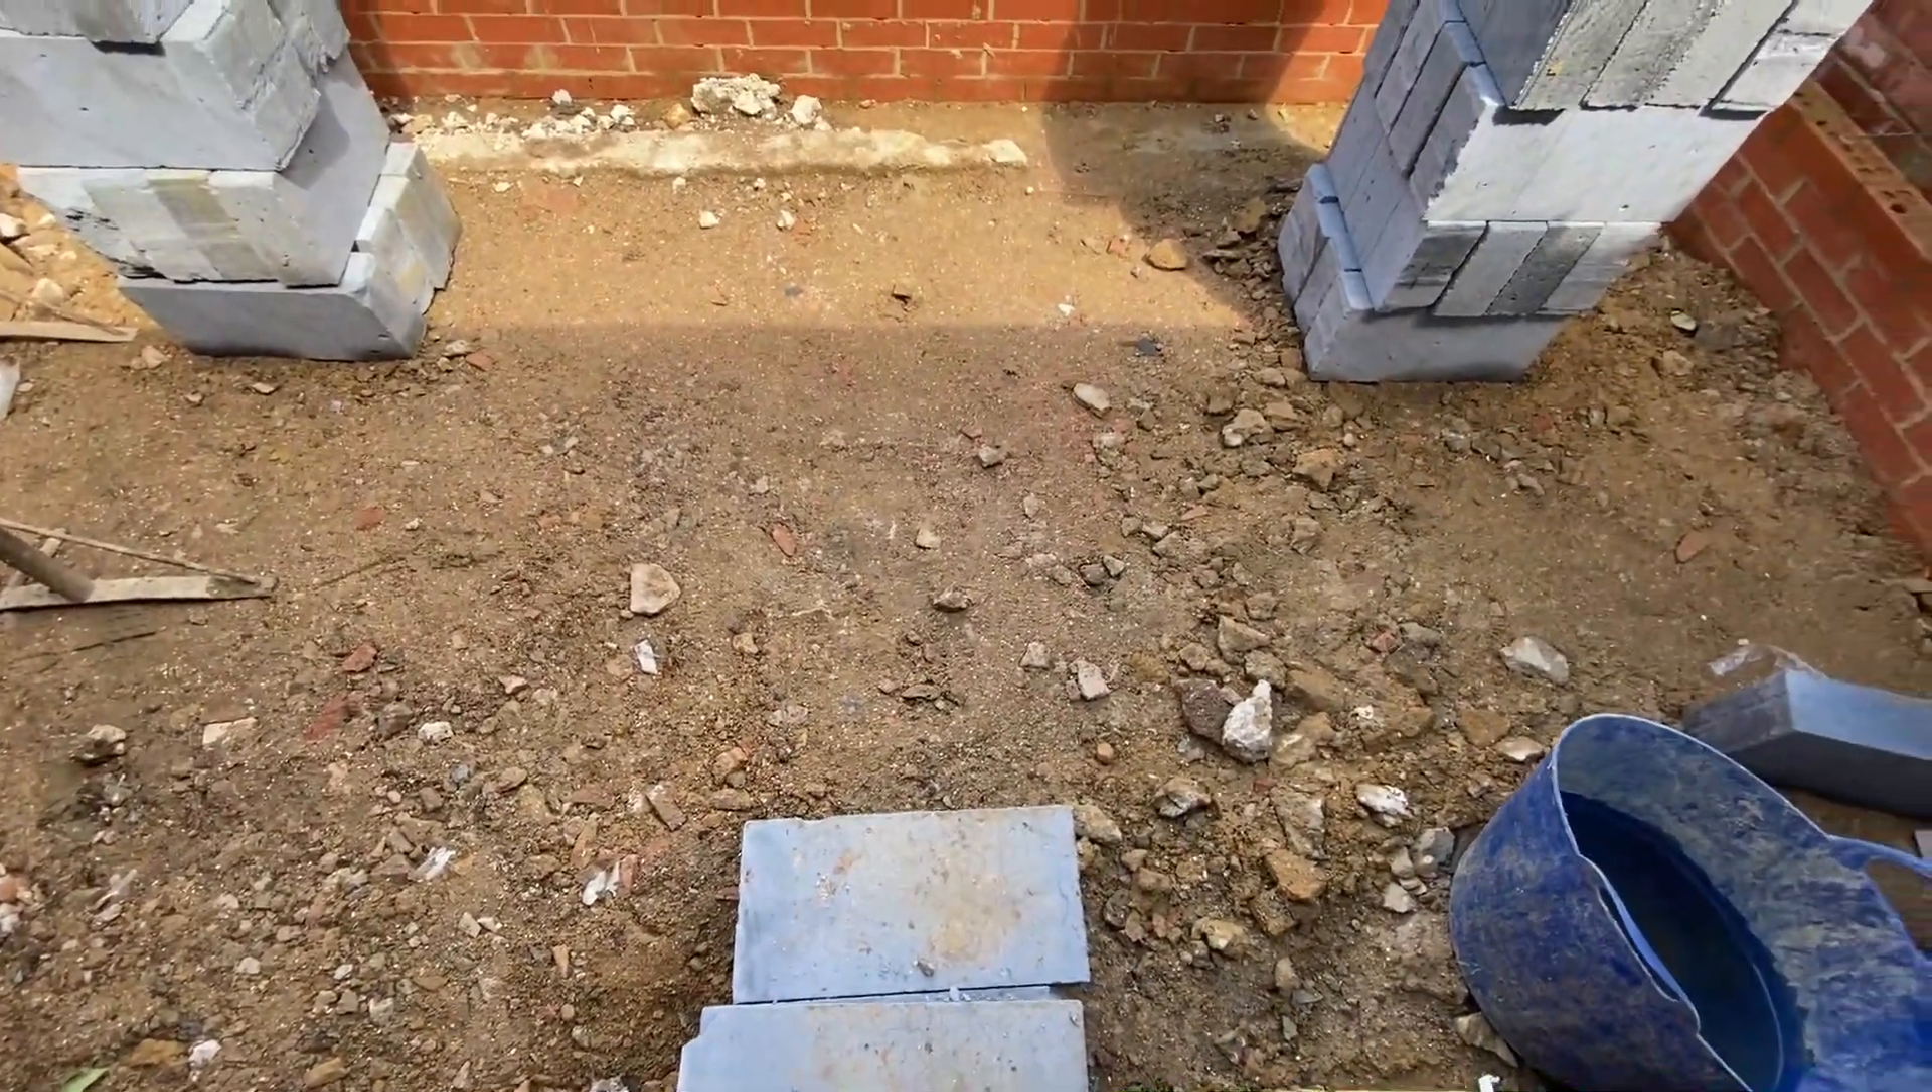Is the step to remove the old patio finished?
Yes.